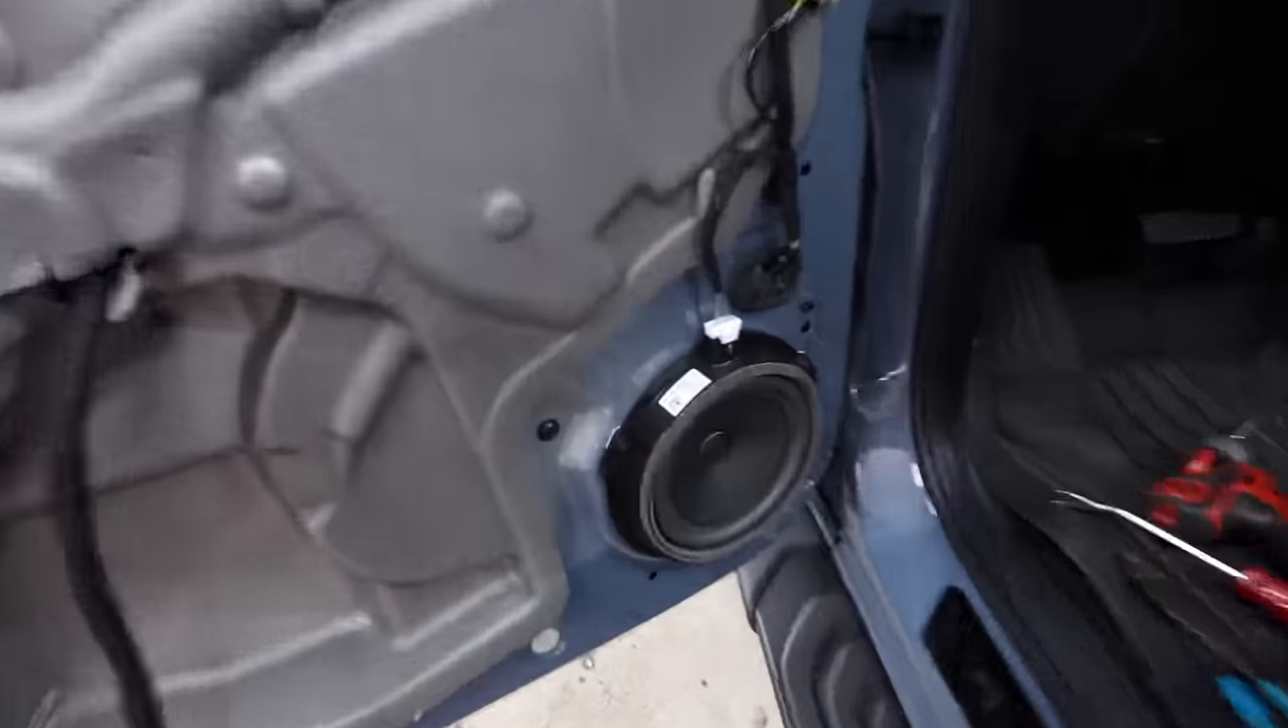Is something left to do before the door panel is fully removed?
No.